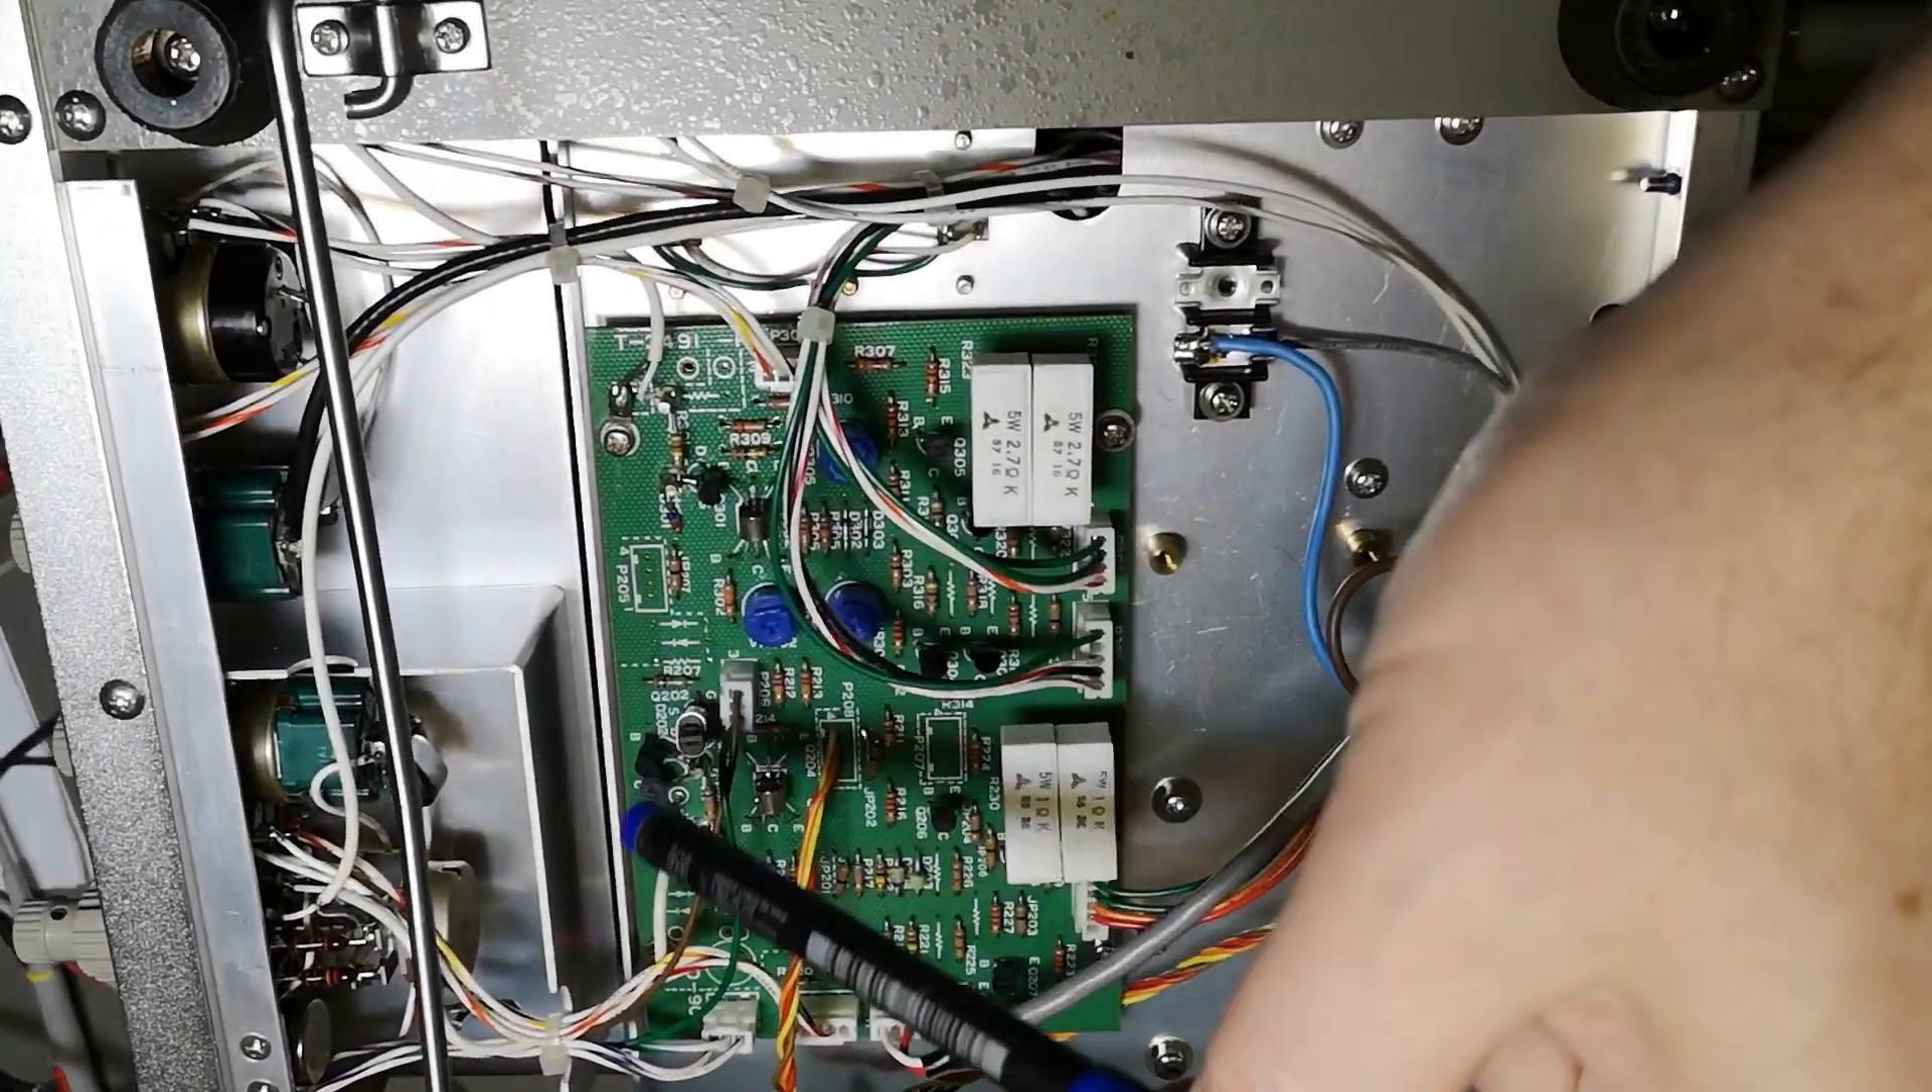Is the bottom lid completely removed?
Yes.